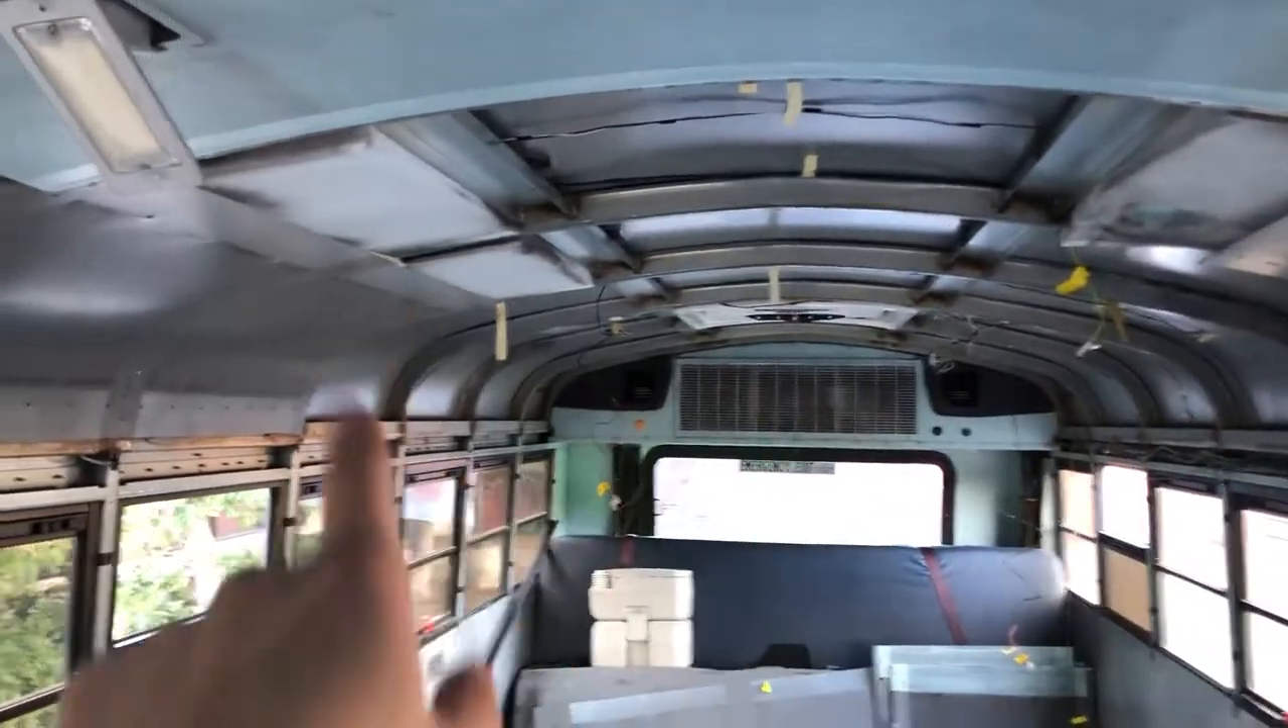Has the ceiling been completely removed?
No.